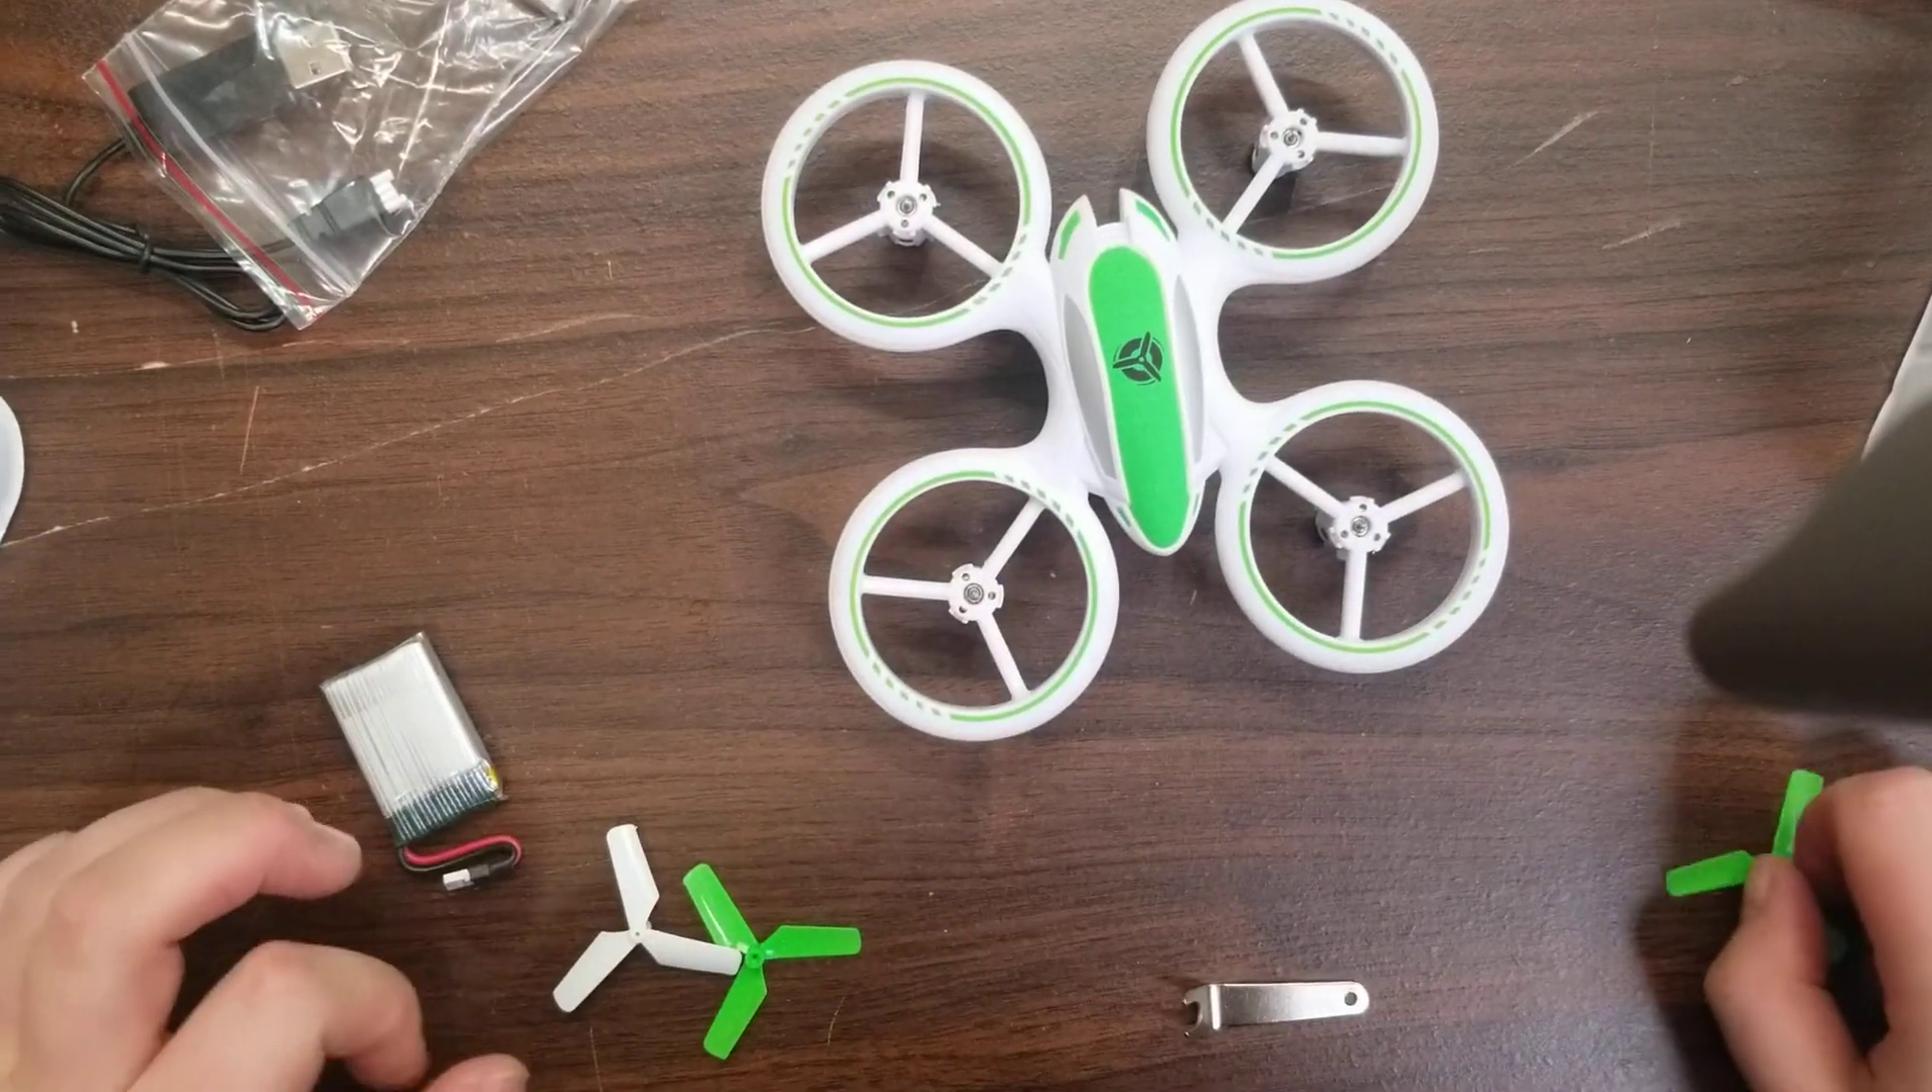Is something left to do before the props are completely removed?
No.